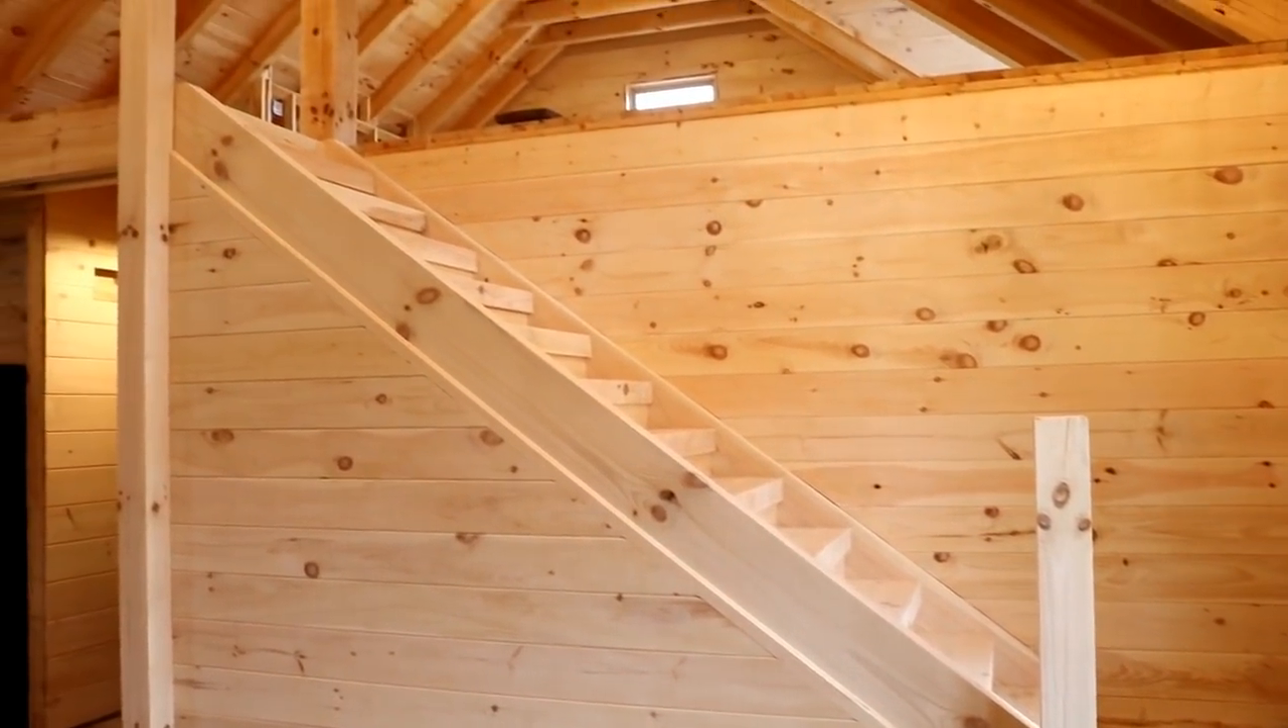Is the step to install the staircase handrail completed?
No.